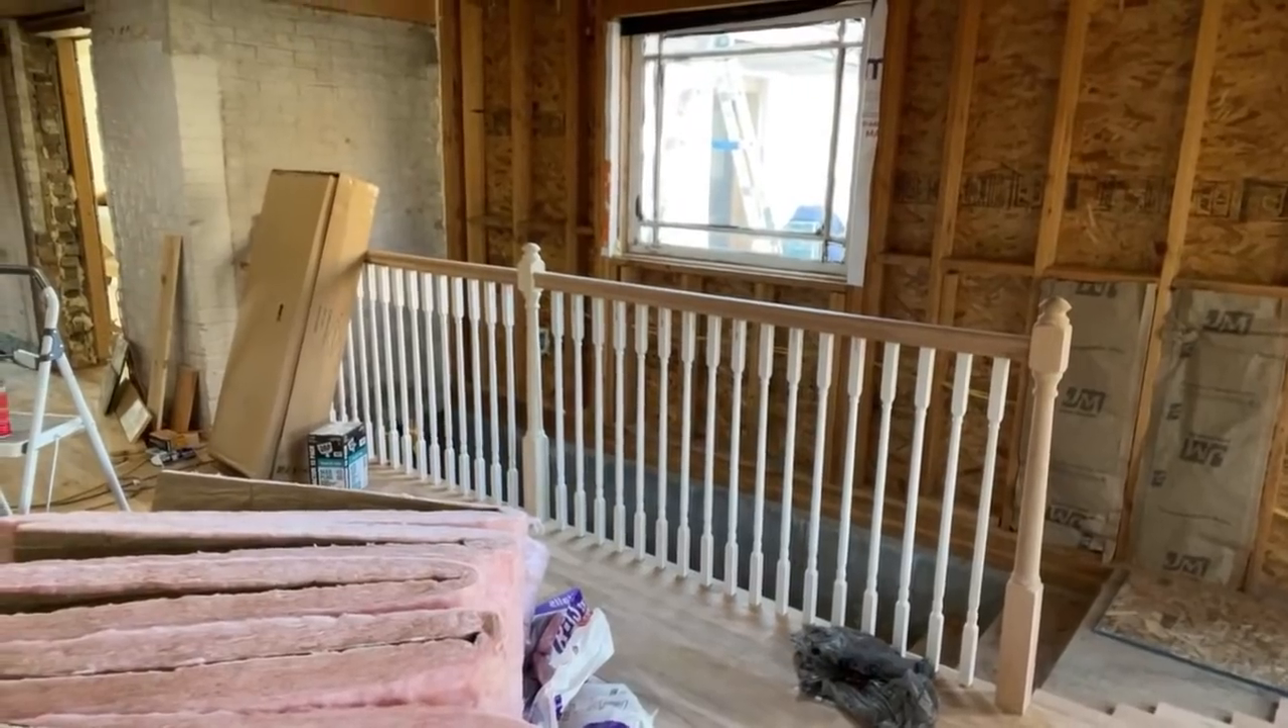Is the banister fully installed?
Yes.